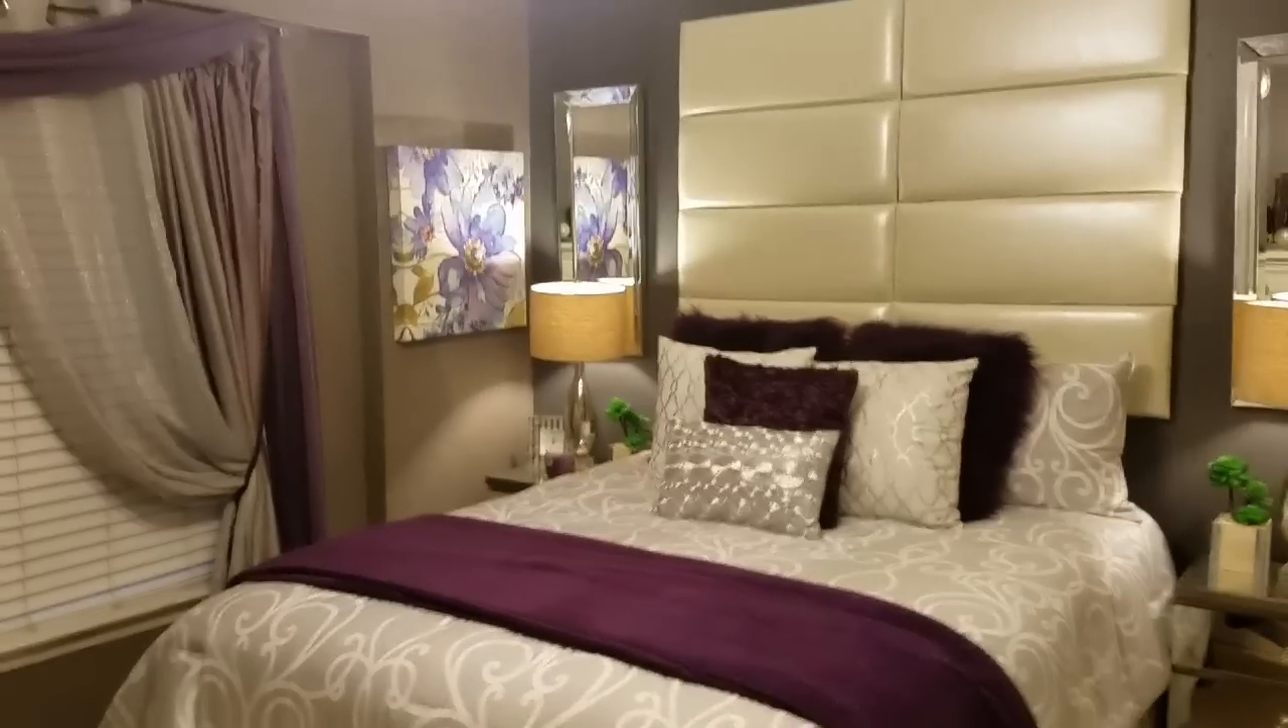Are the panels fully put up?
Yes.